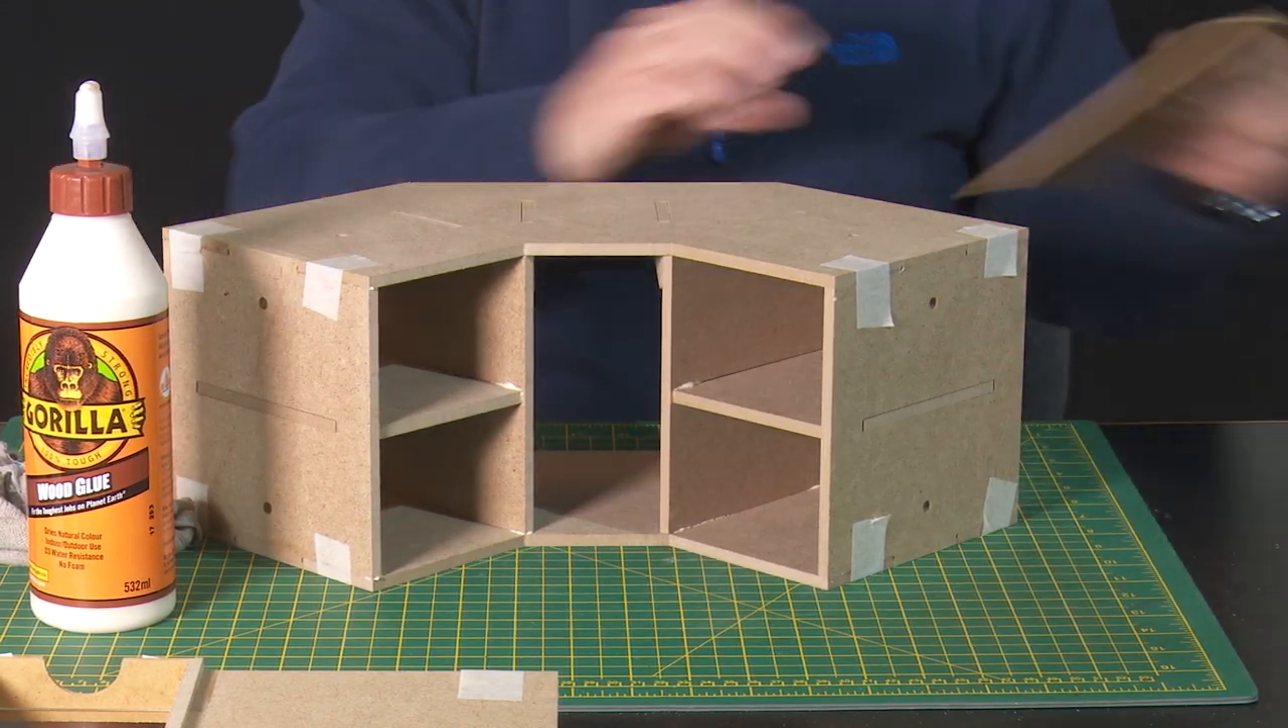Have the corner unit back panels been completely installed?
No.